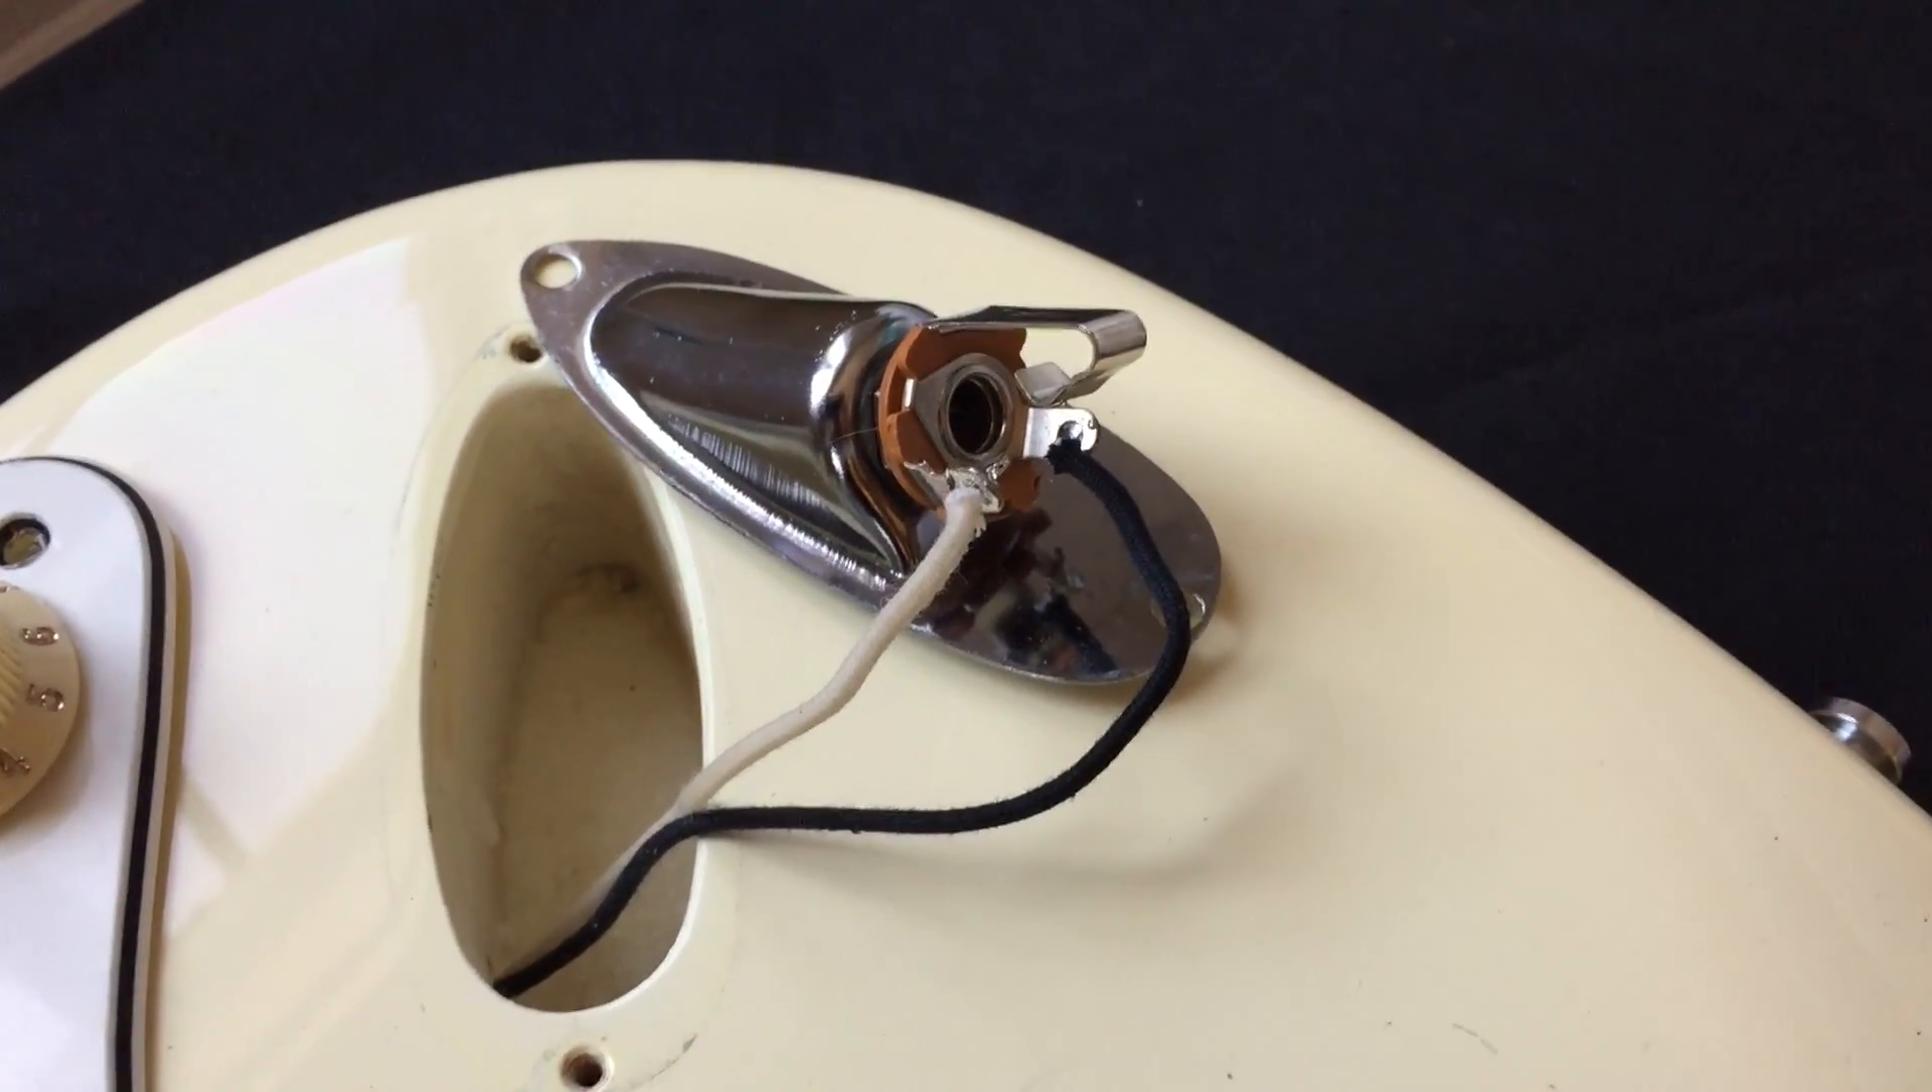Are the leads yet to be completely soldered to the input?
No.